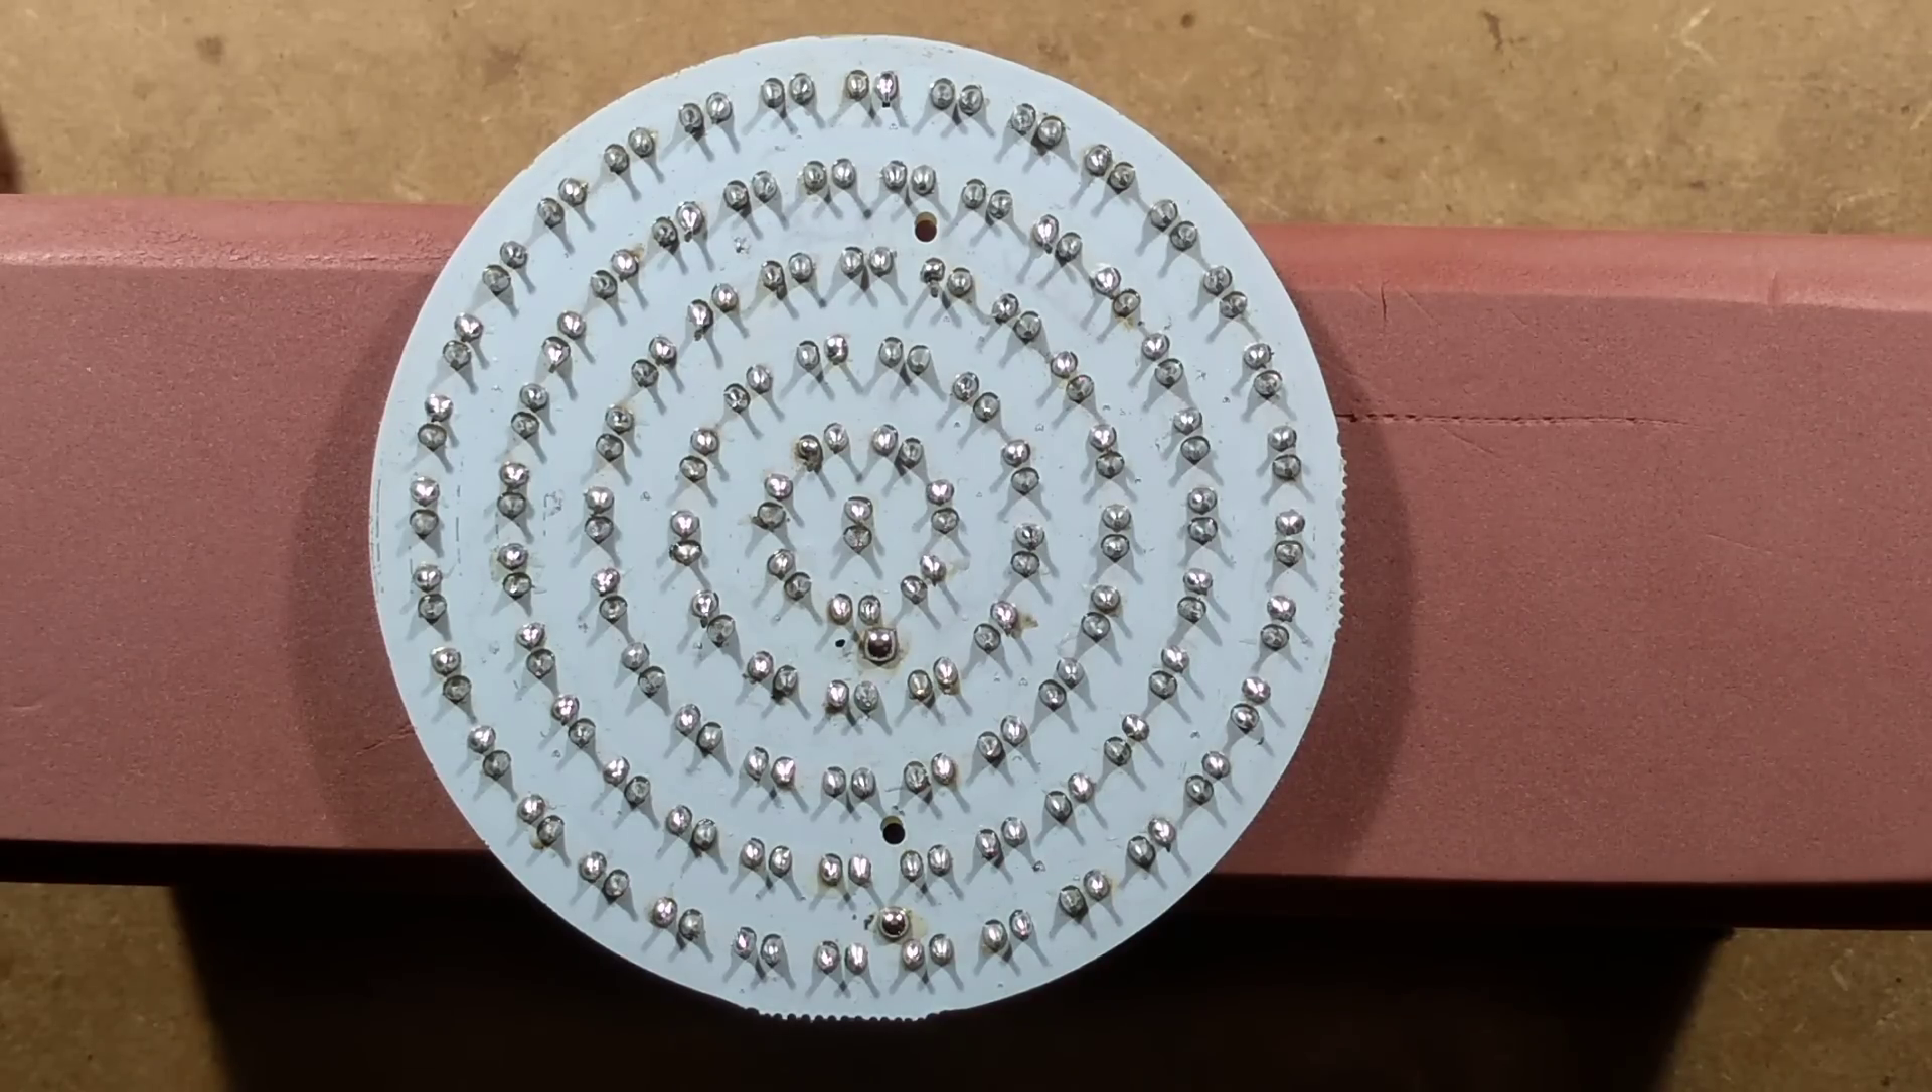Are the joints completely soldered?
Yes.